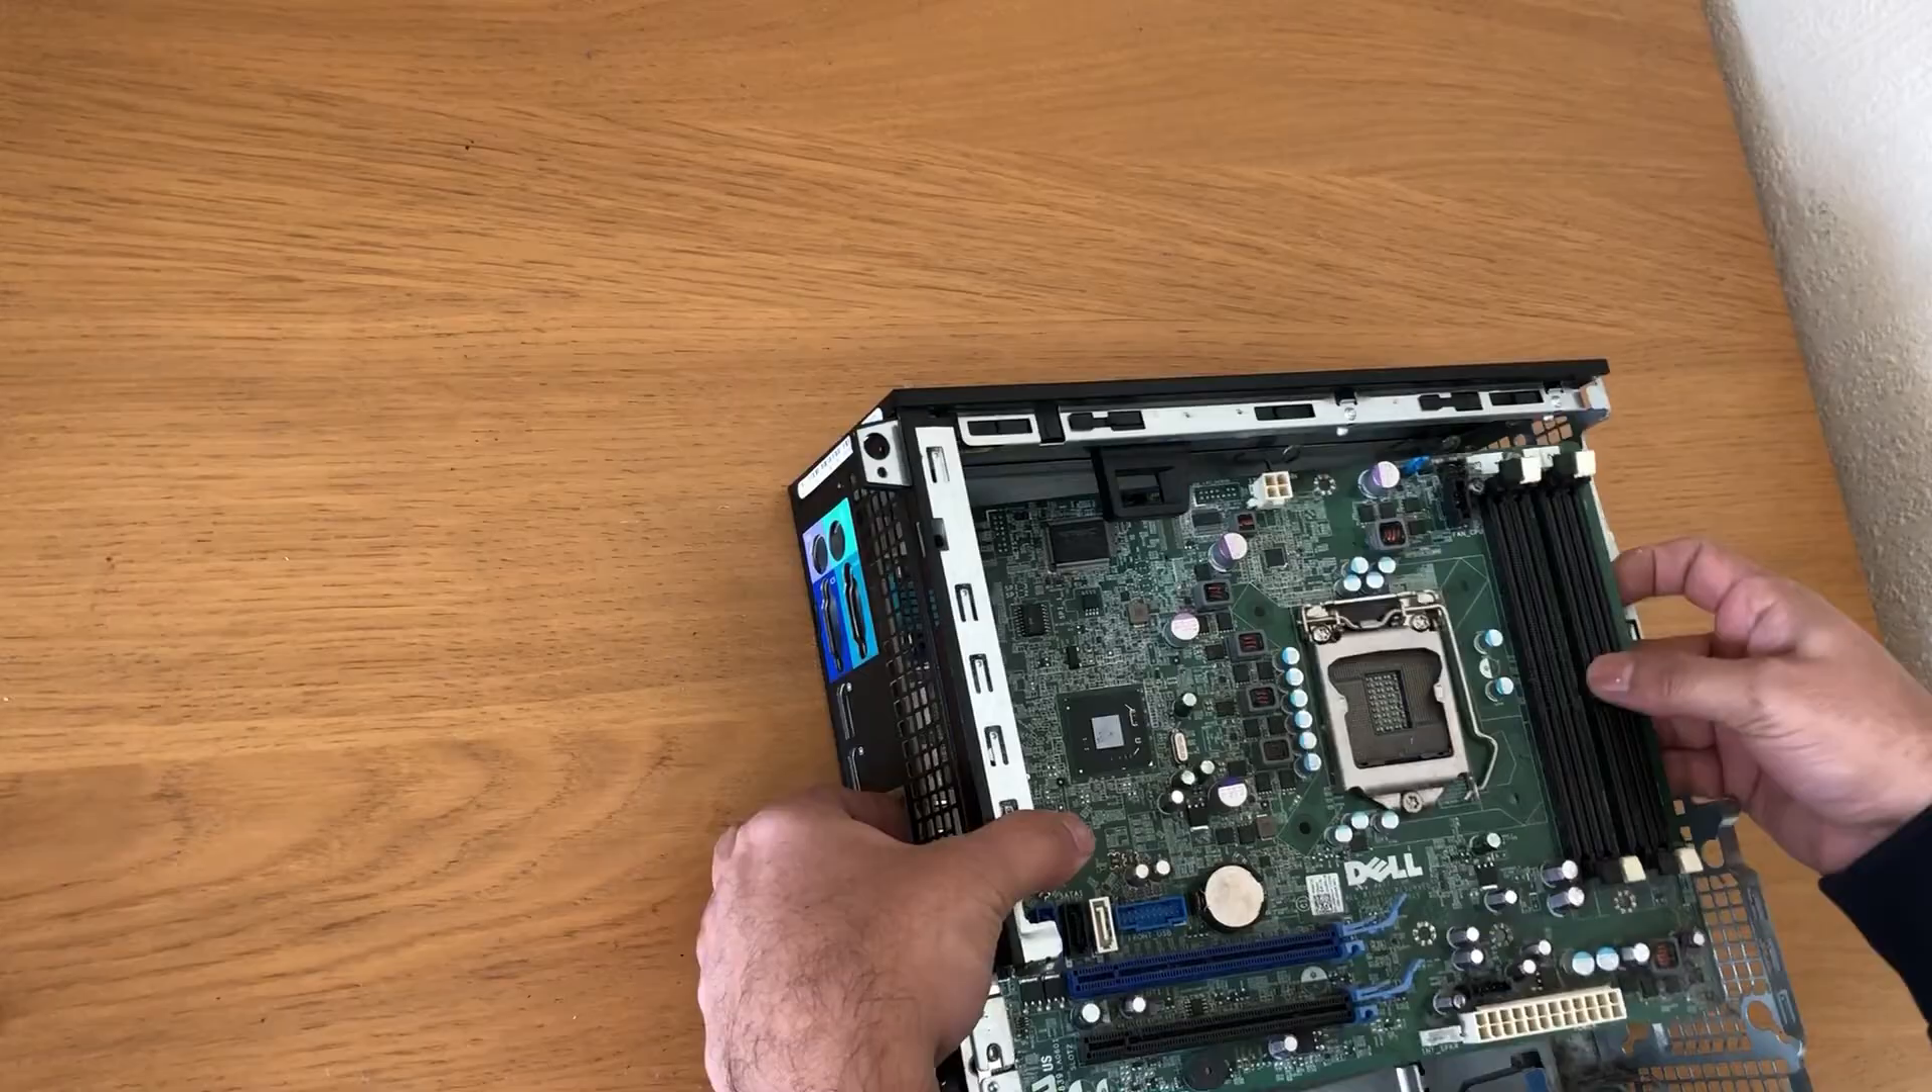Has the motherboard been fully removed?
No.